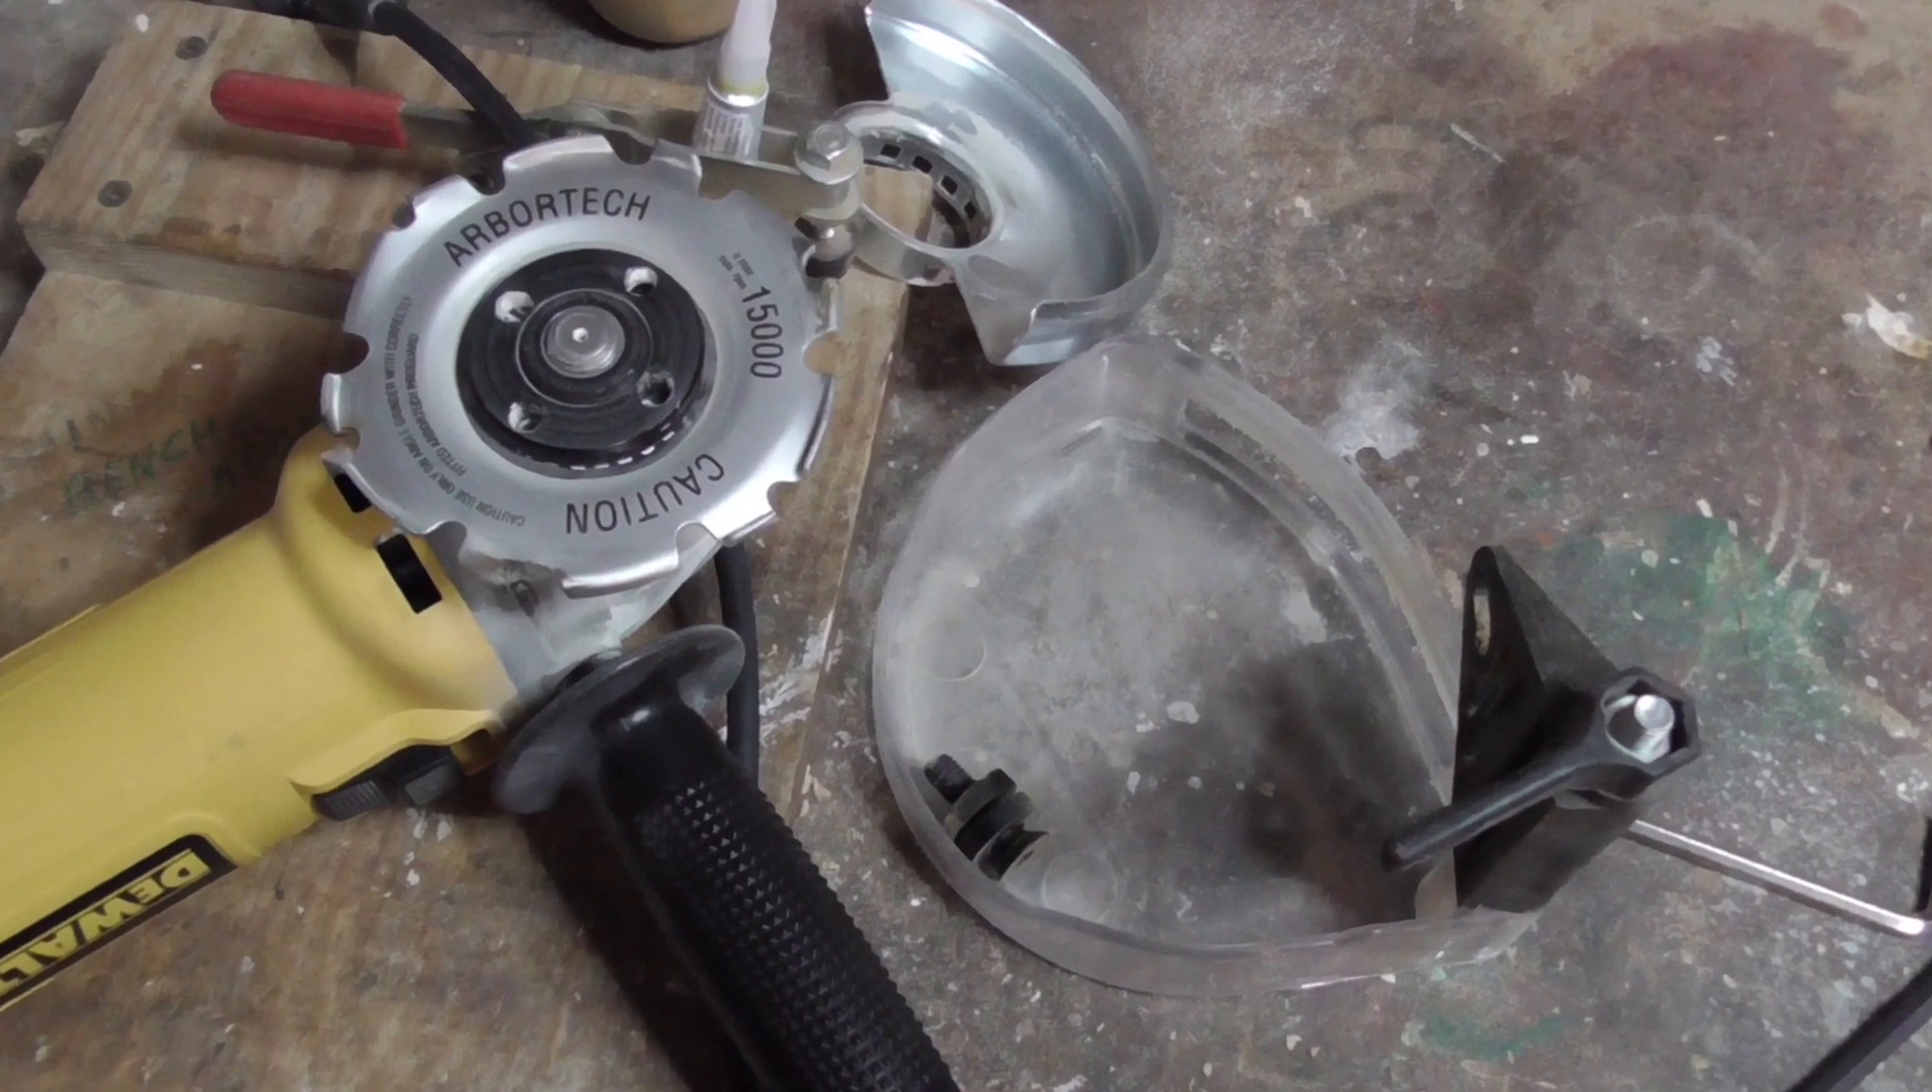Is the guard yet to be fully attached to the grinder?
Yes.